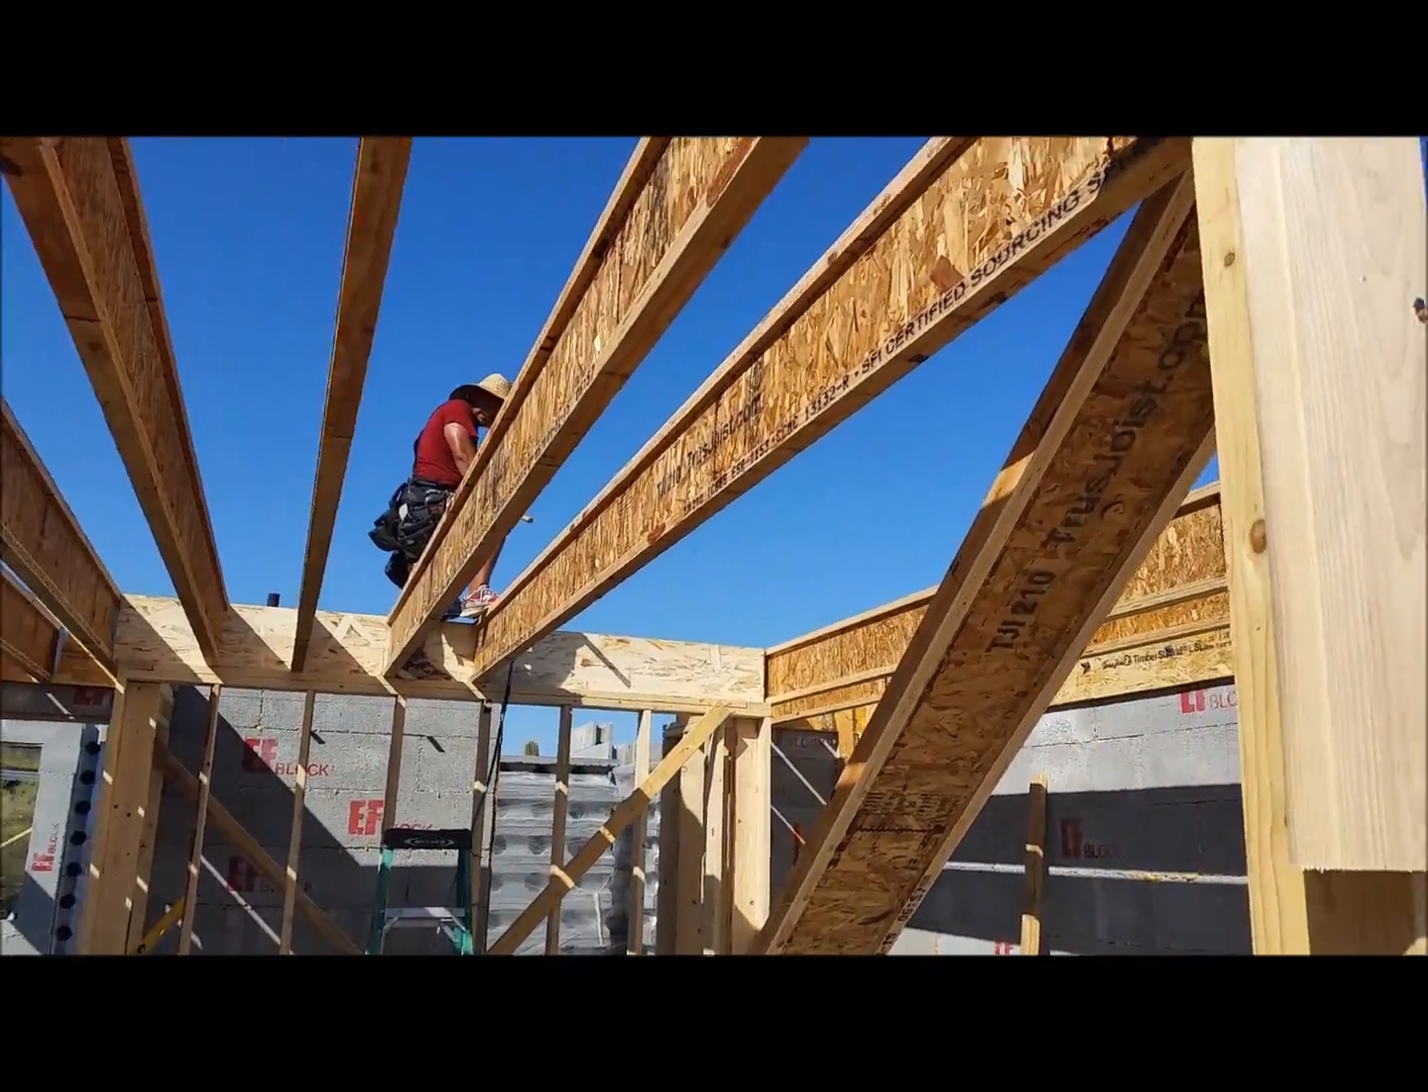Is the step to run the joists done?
No.